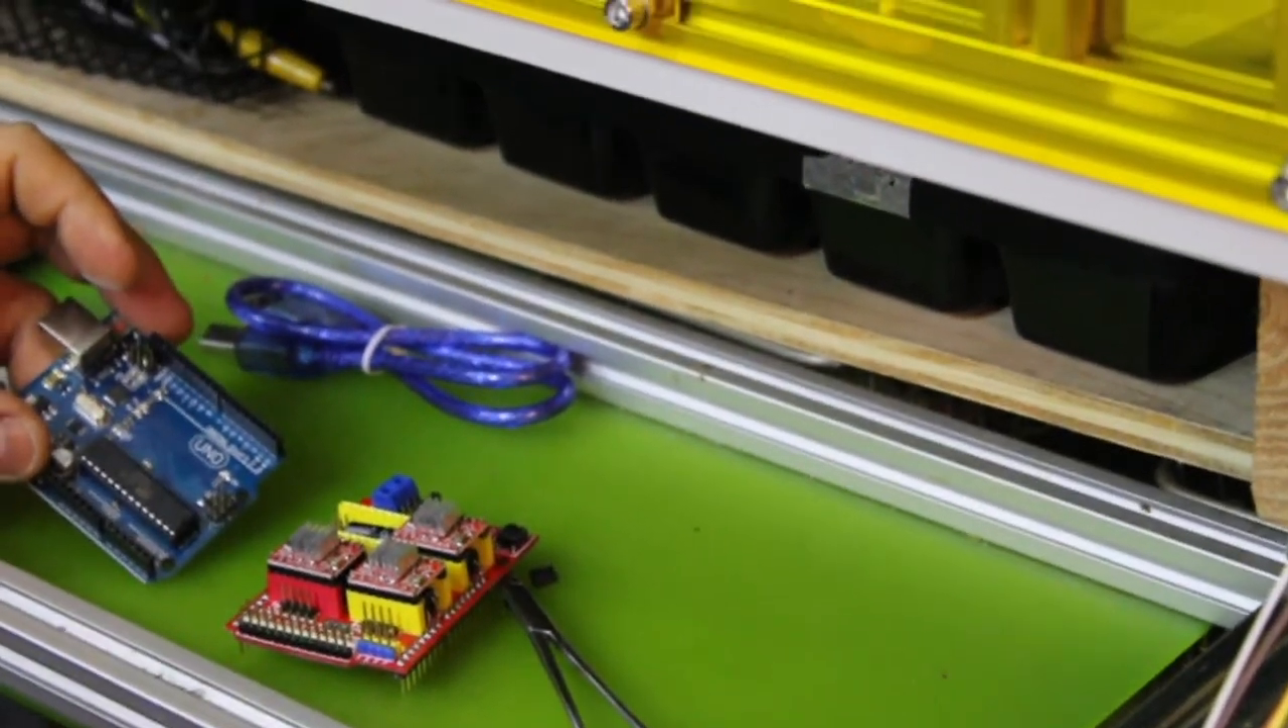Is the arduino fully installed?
No.